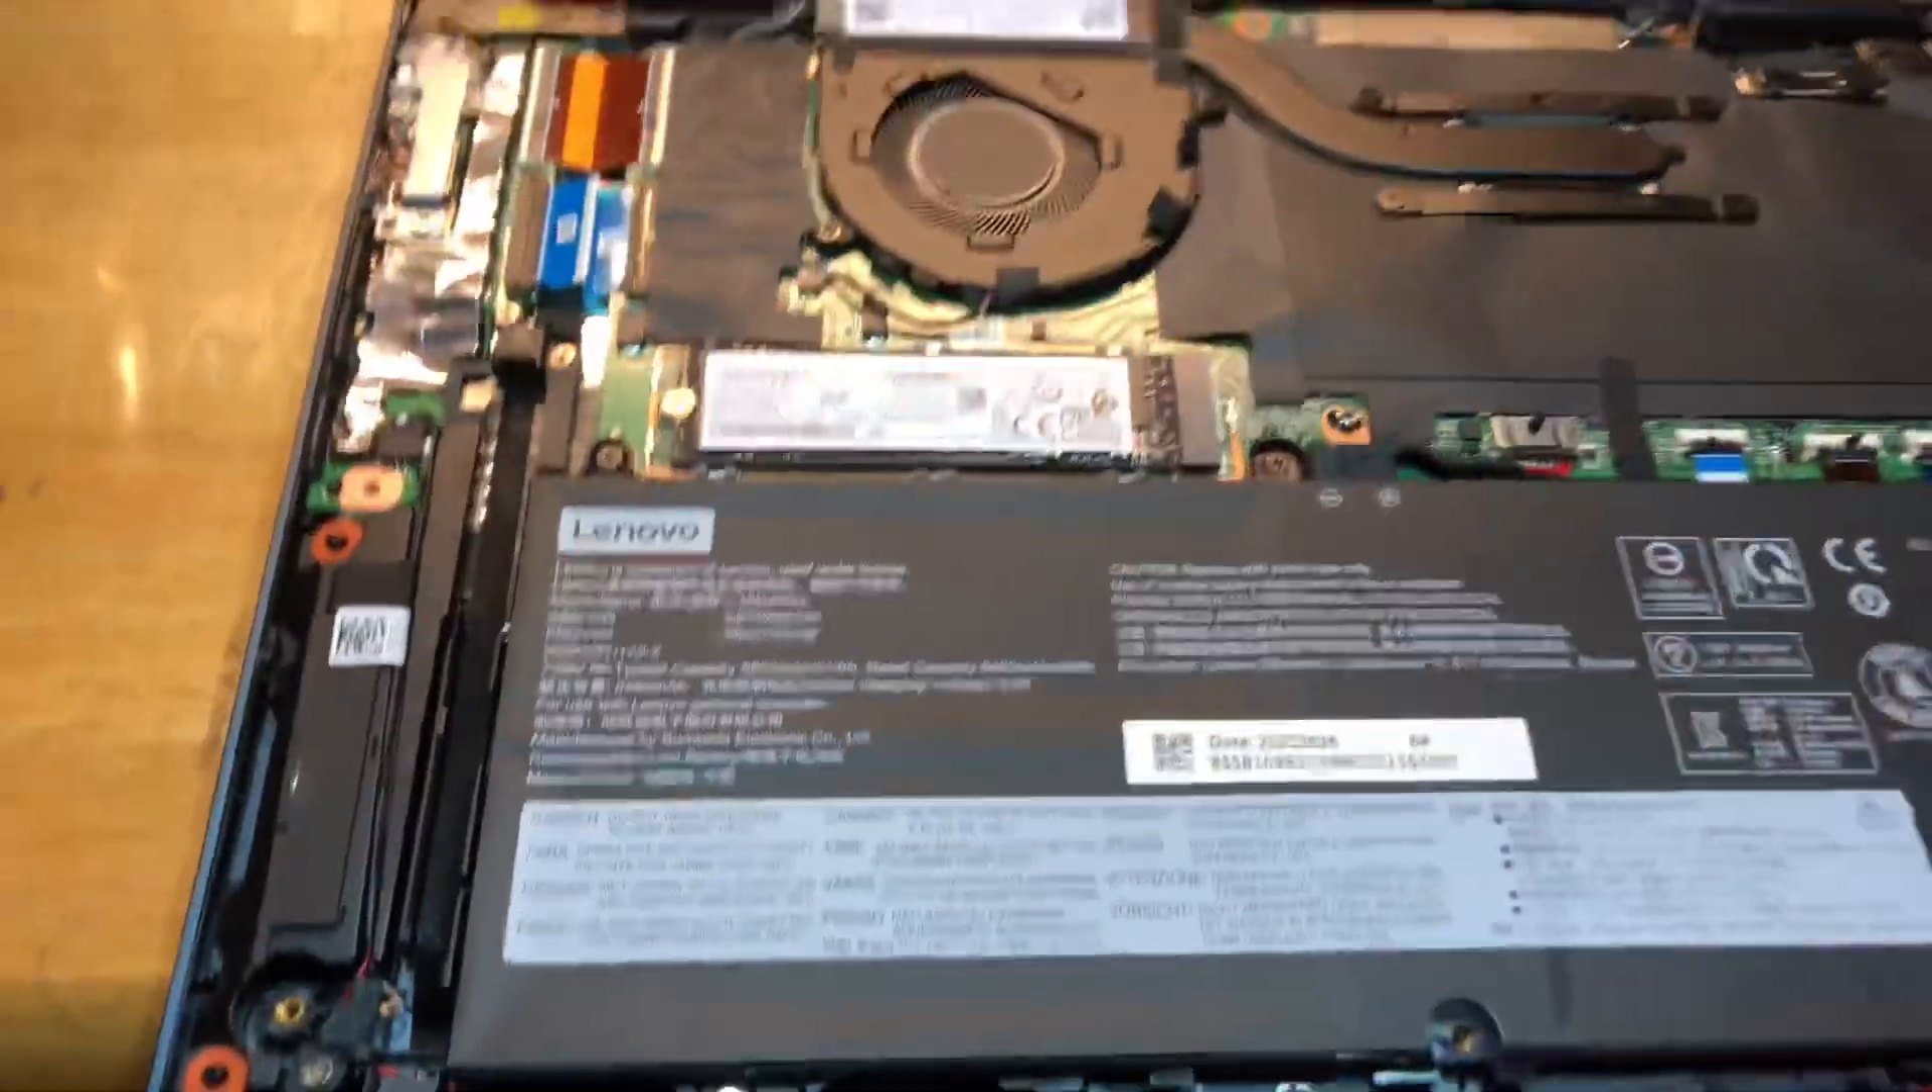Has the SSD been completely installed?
Yes.